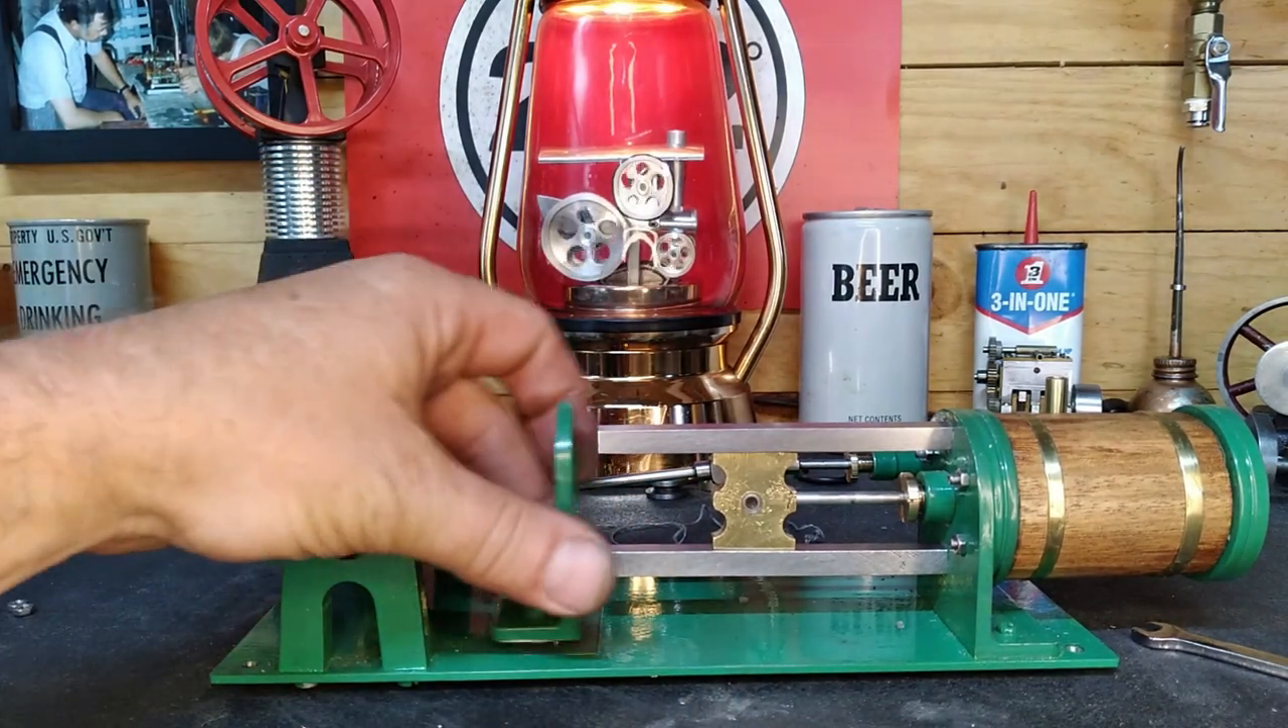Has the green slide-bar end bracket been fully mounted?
No.